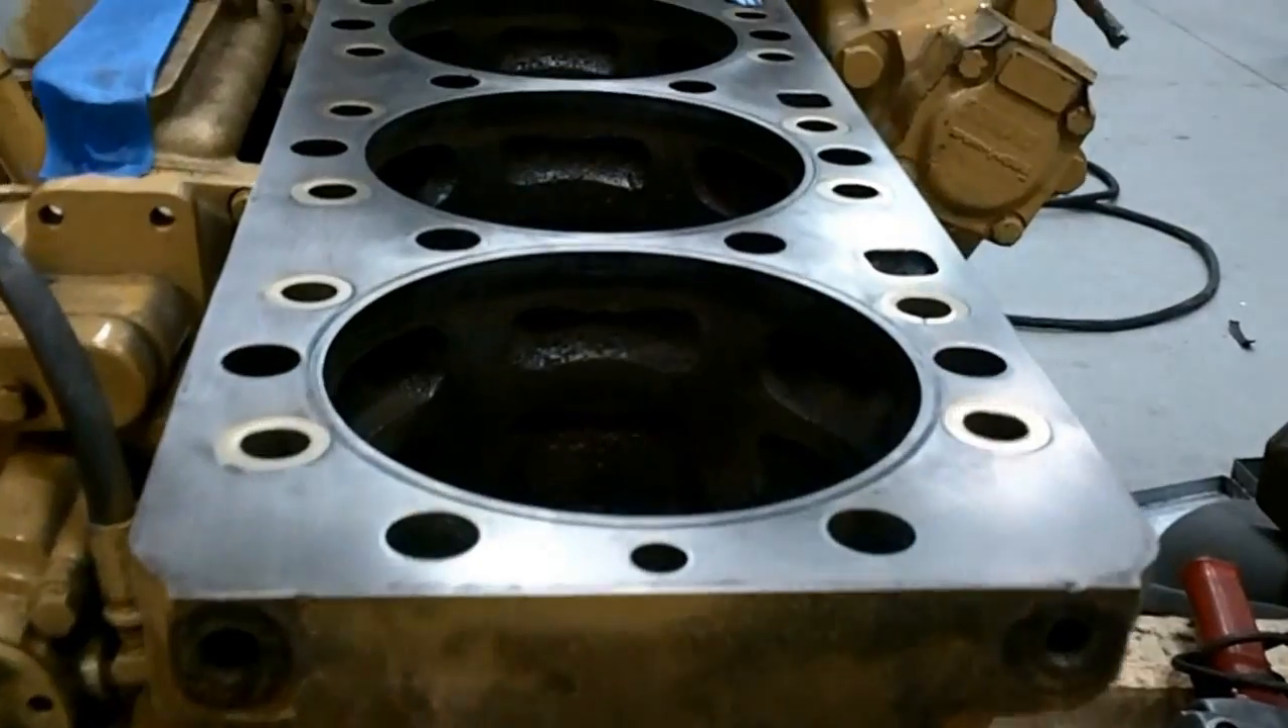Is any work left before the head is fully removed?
No.